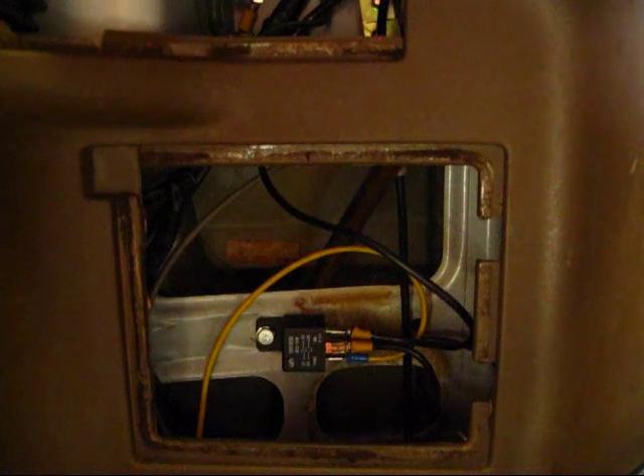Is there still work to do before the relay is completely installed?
No.